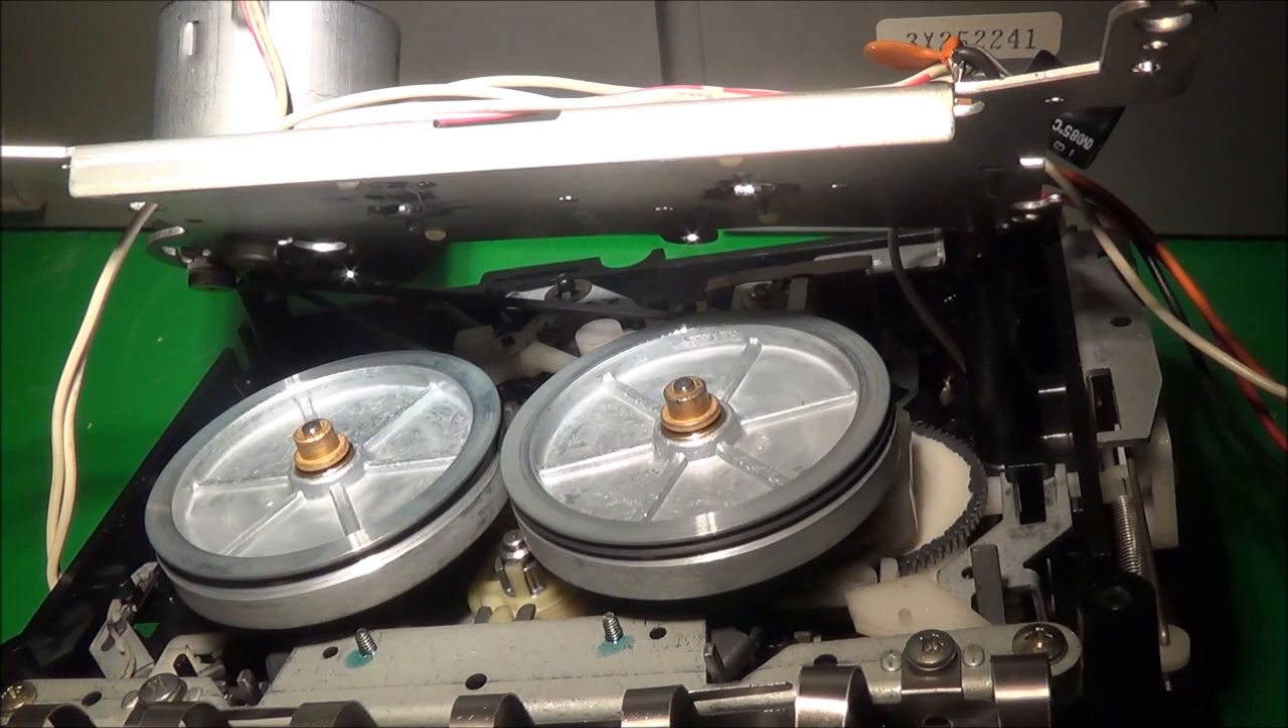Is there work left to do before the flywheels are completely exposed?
No.